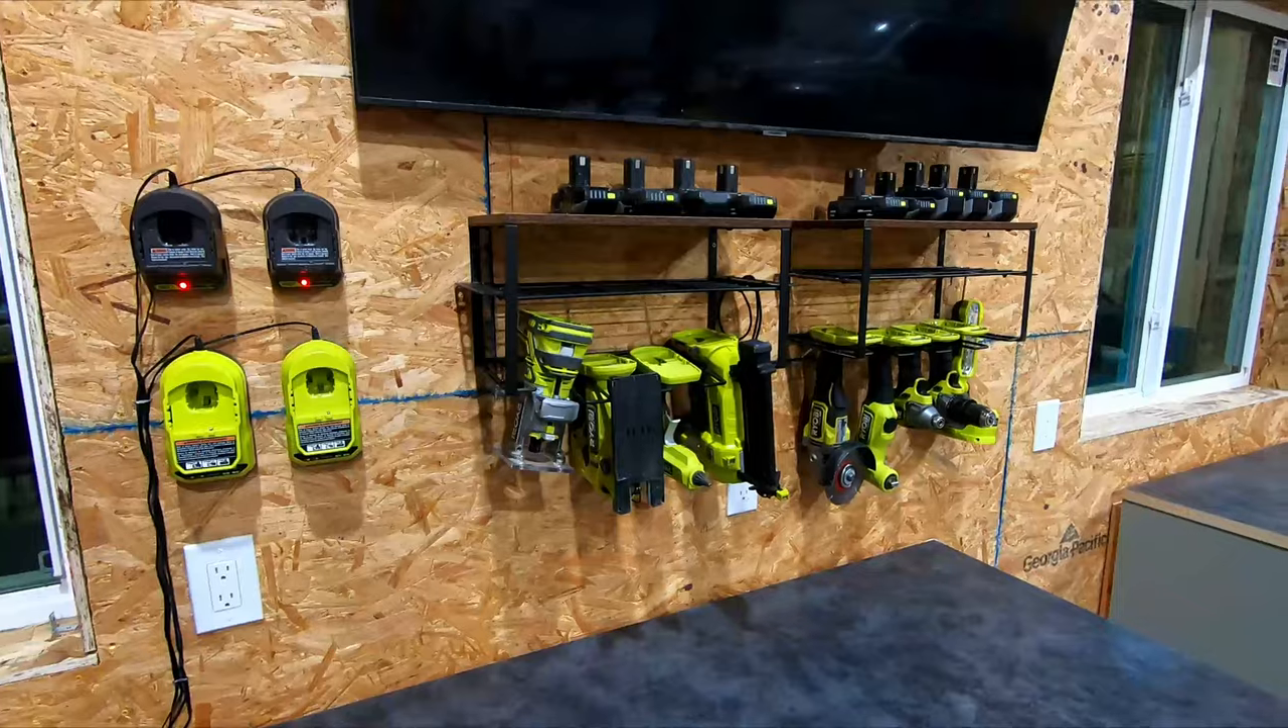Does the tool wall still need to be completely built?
No.